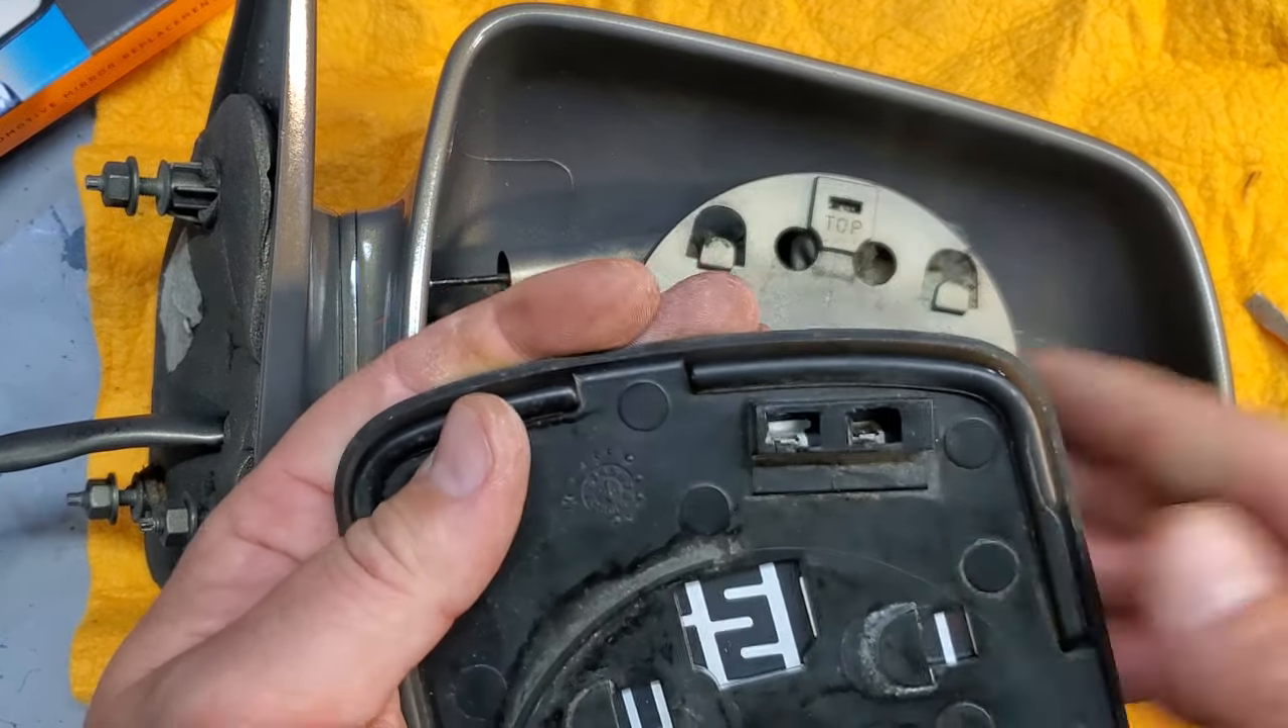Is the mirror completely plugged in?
No.